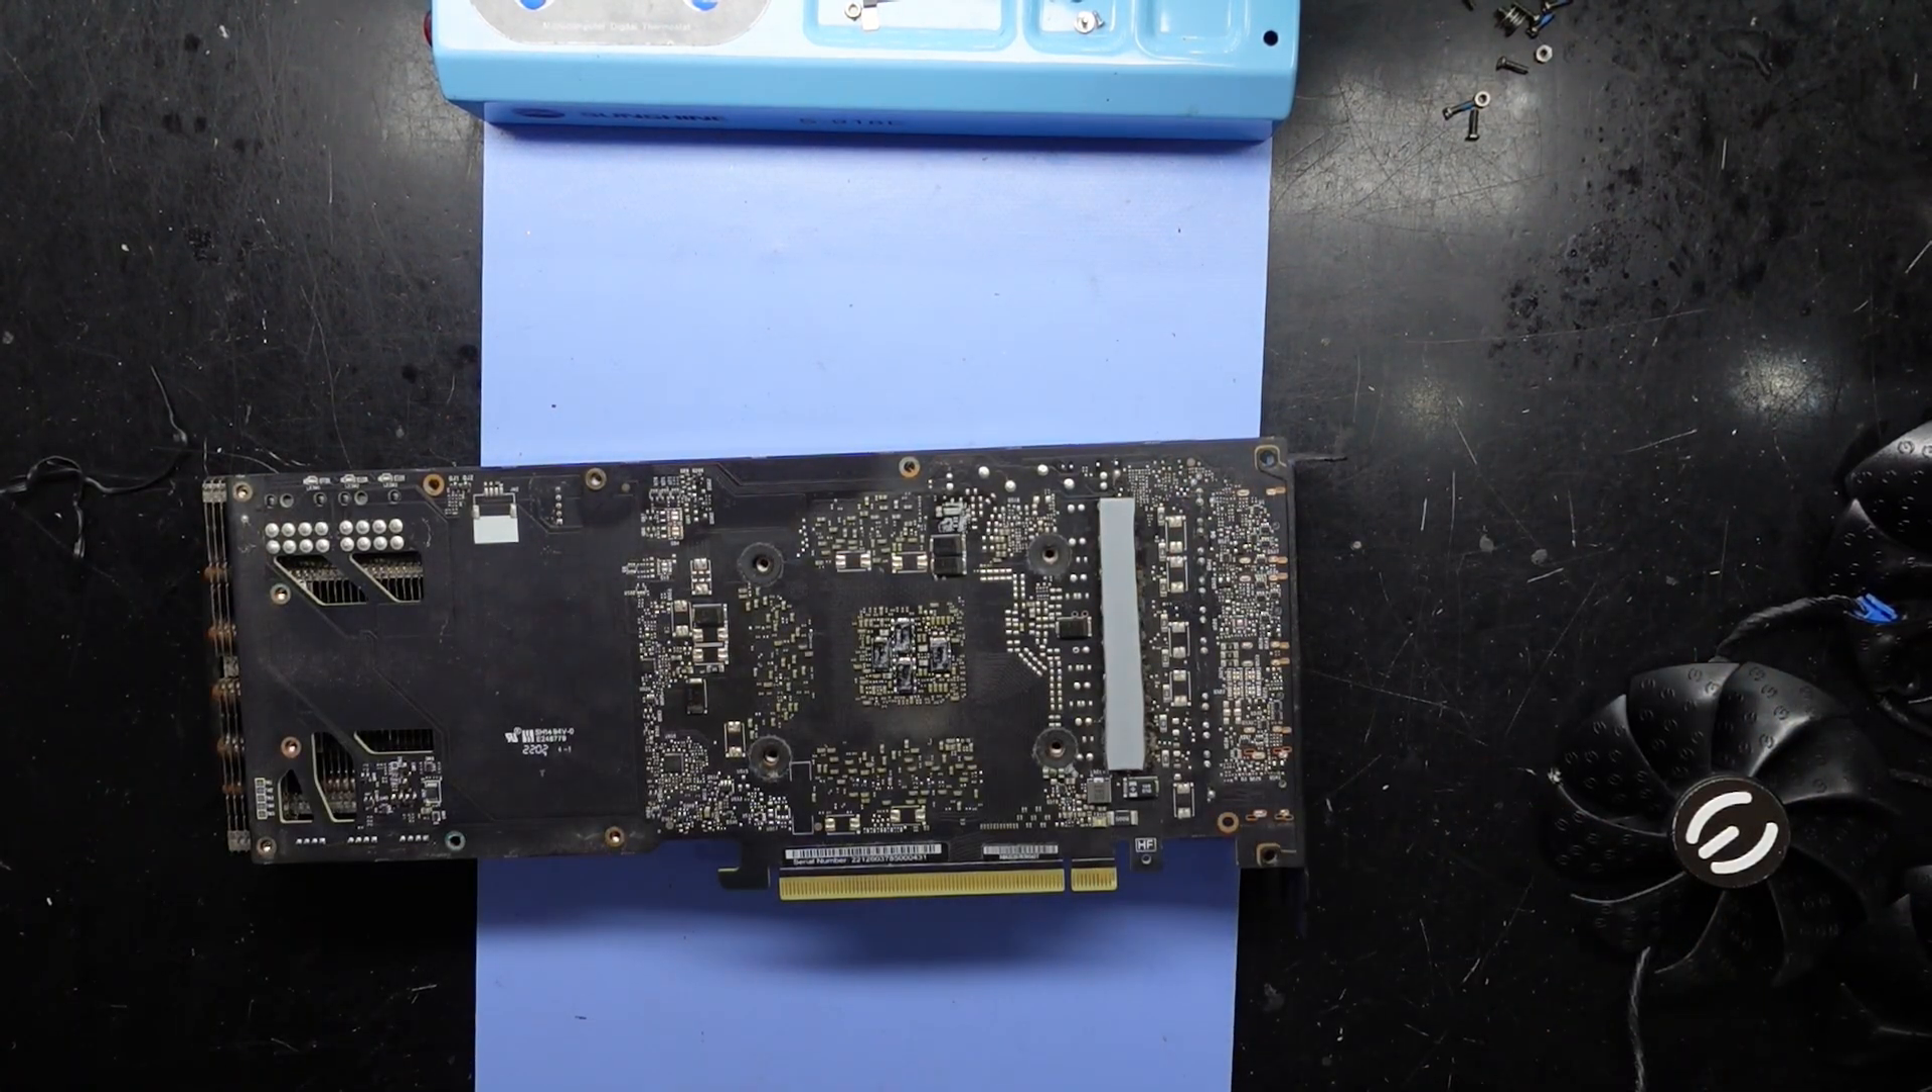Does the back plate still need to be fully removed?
No.